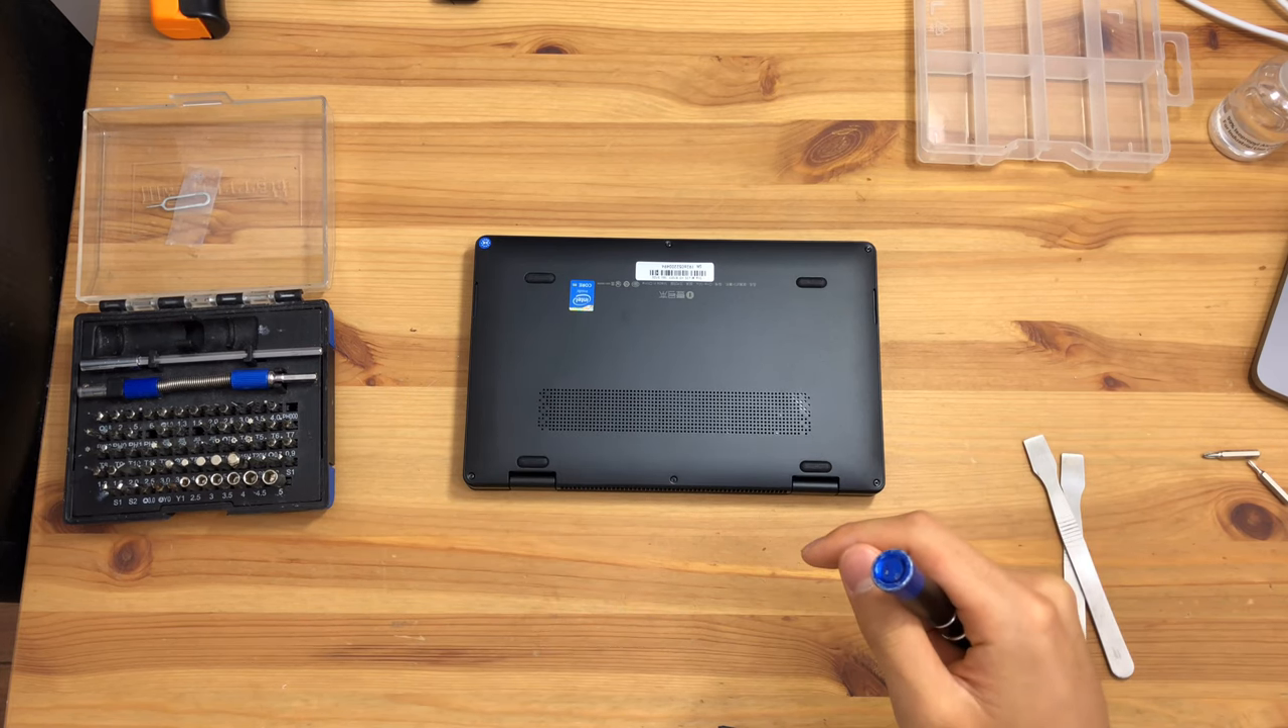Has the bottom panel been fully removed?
No.